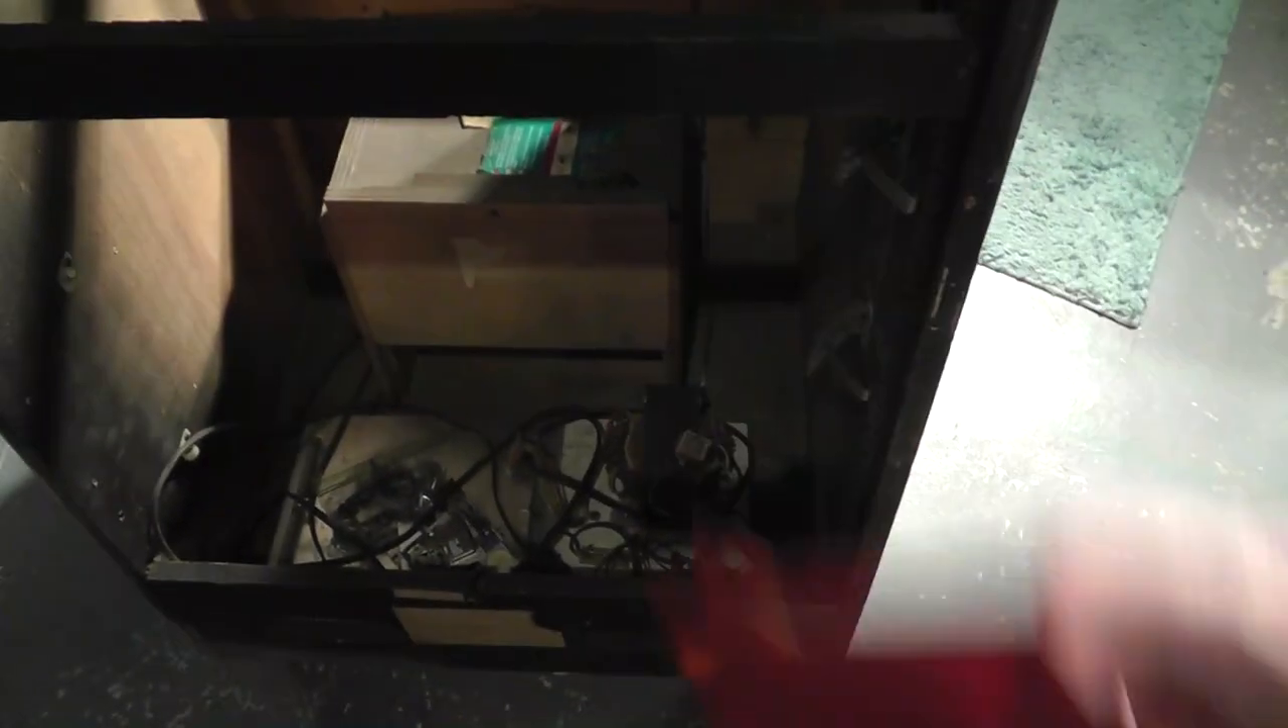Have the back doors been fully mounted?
No.